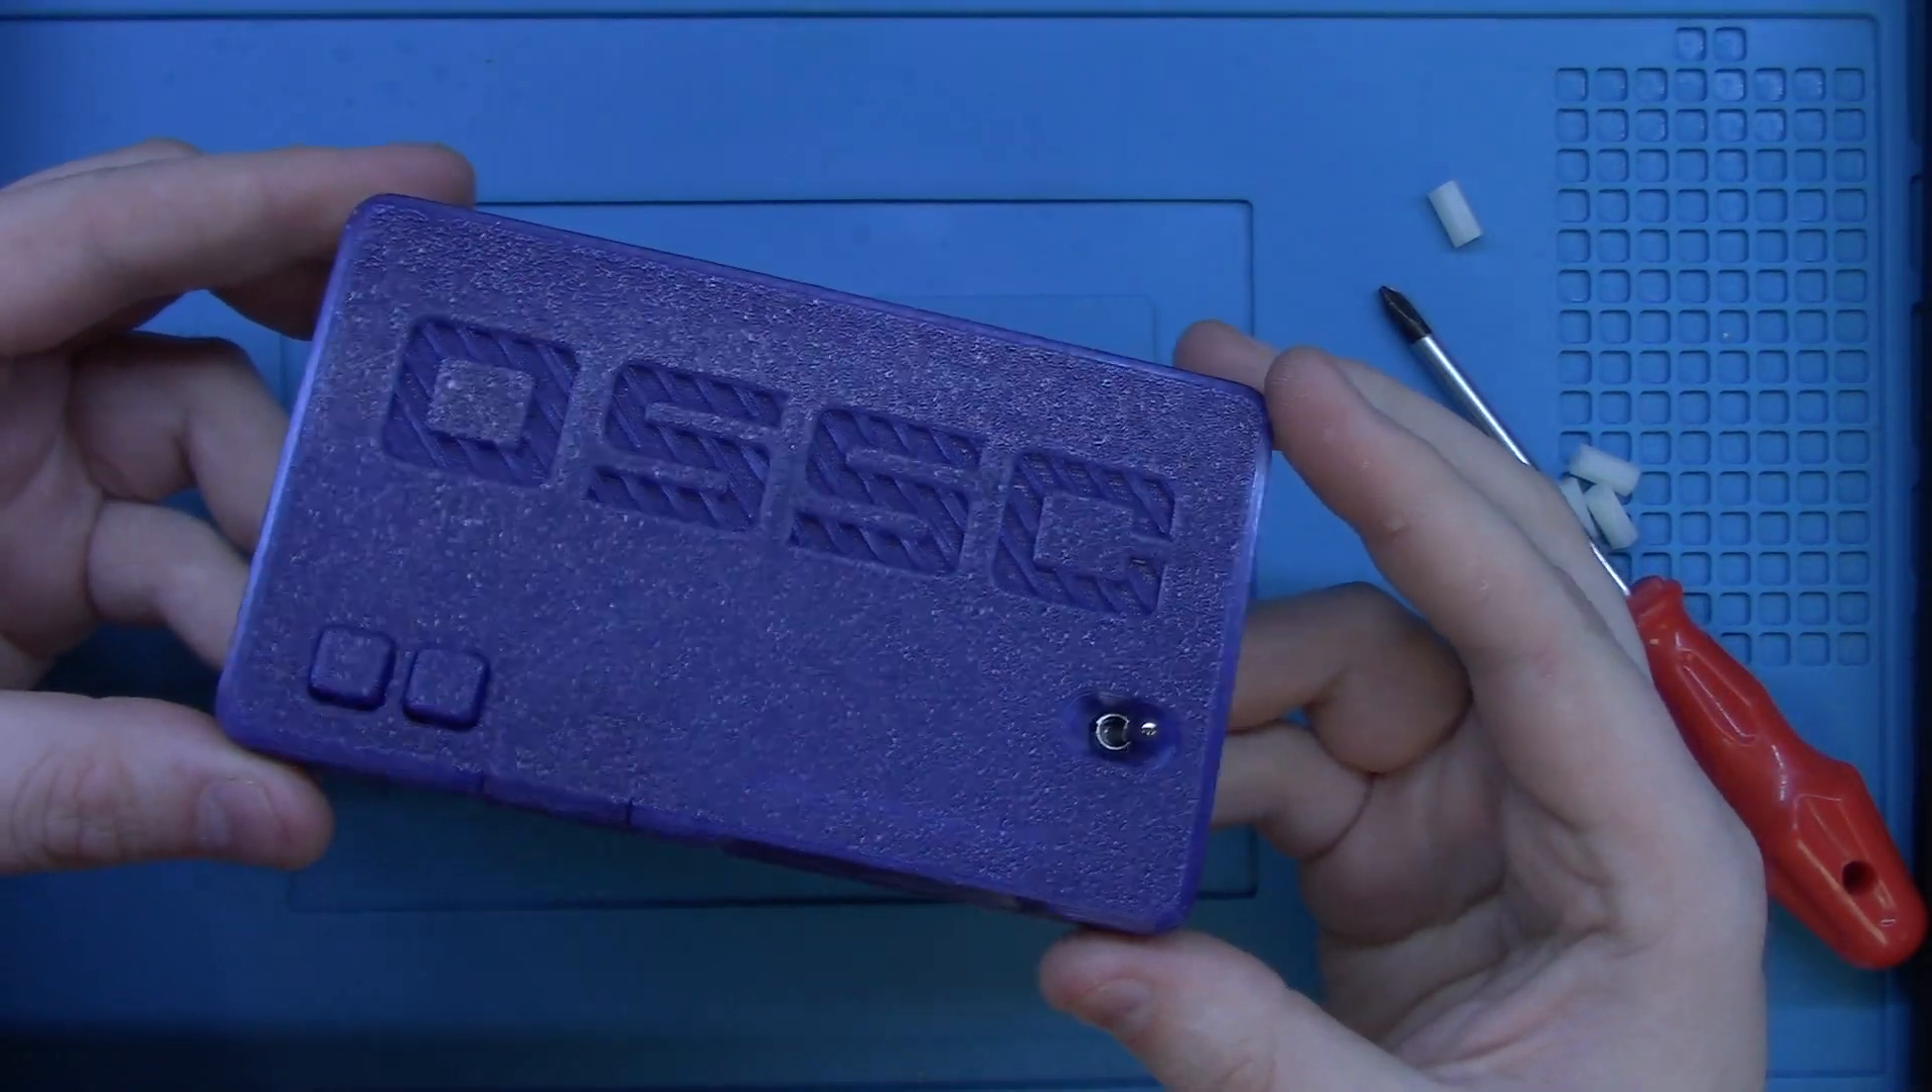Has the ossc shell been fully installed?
Yes.